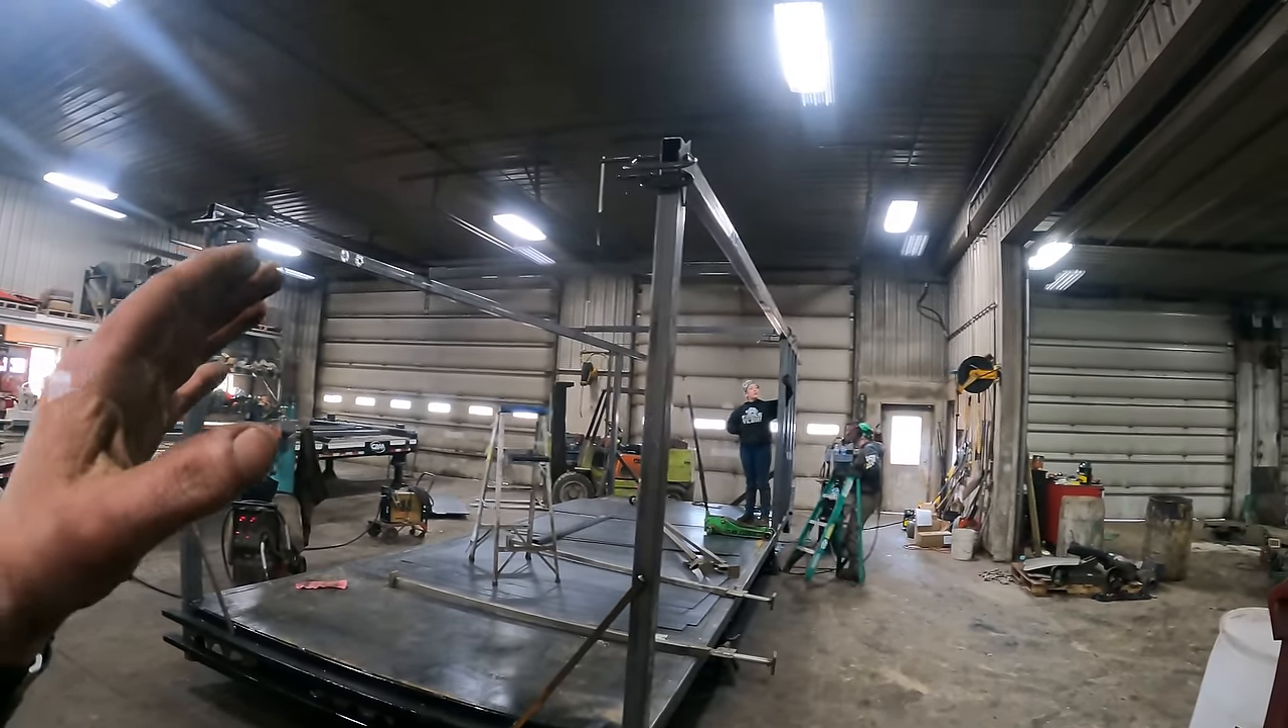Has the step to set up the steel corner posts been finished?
Yes.